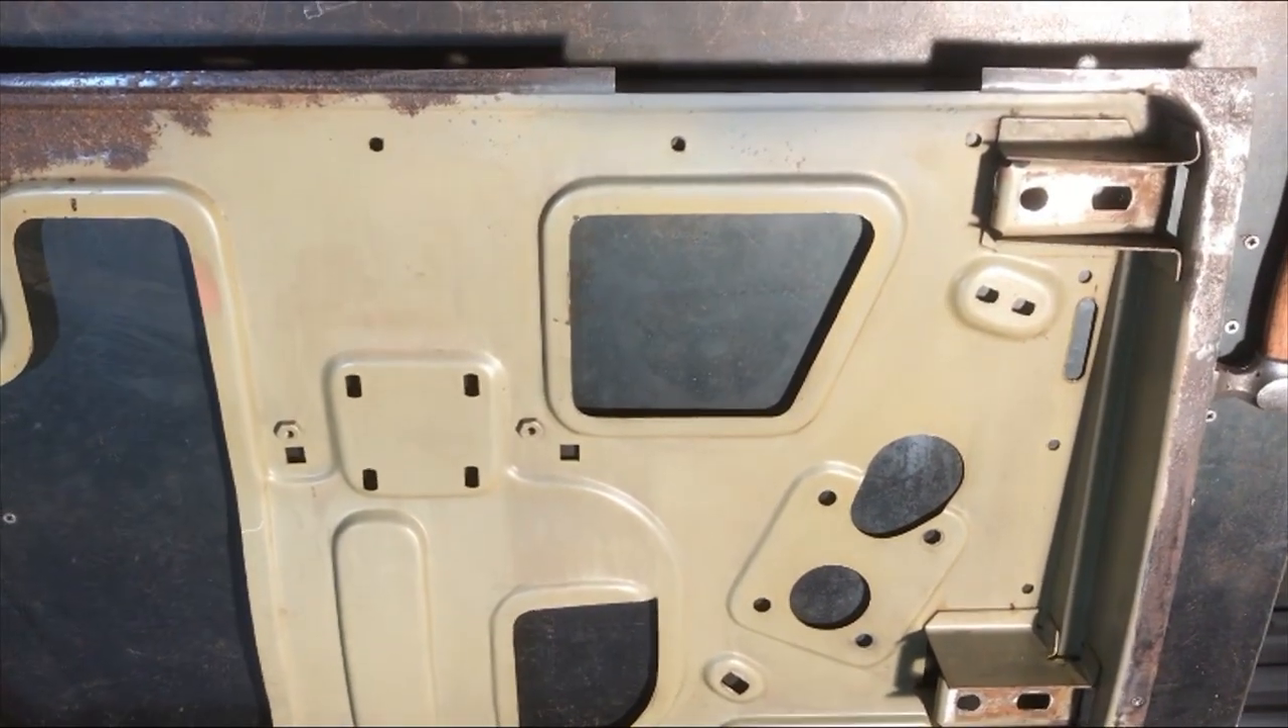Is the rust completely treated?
No.